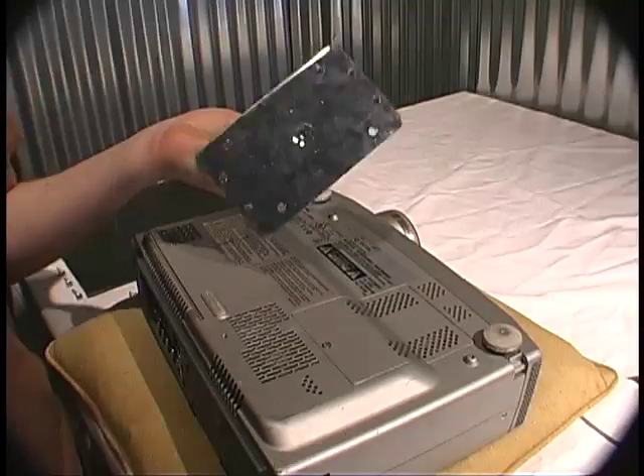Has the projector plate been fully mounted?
No.